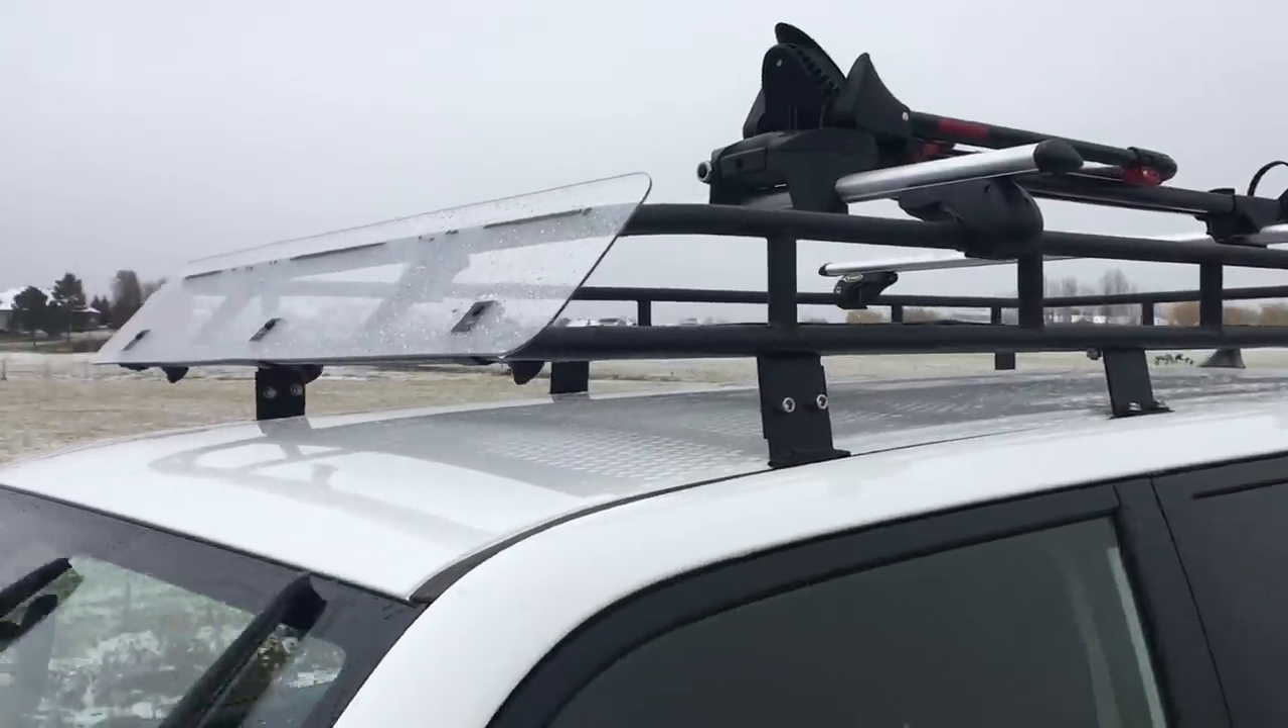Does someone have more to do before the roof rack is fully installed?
No.